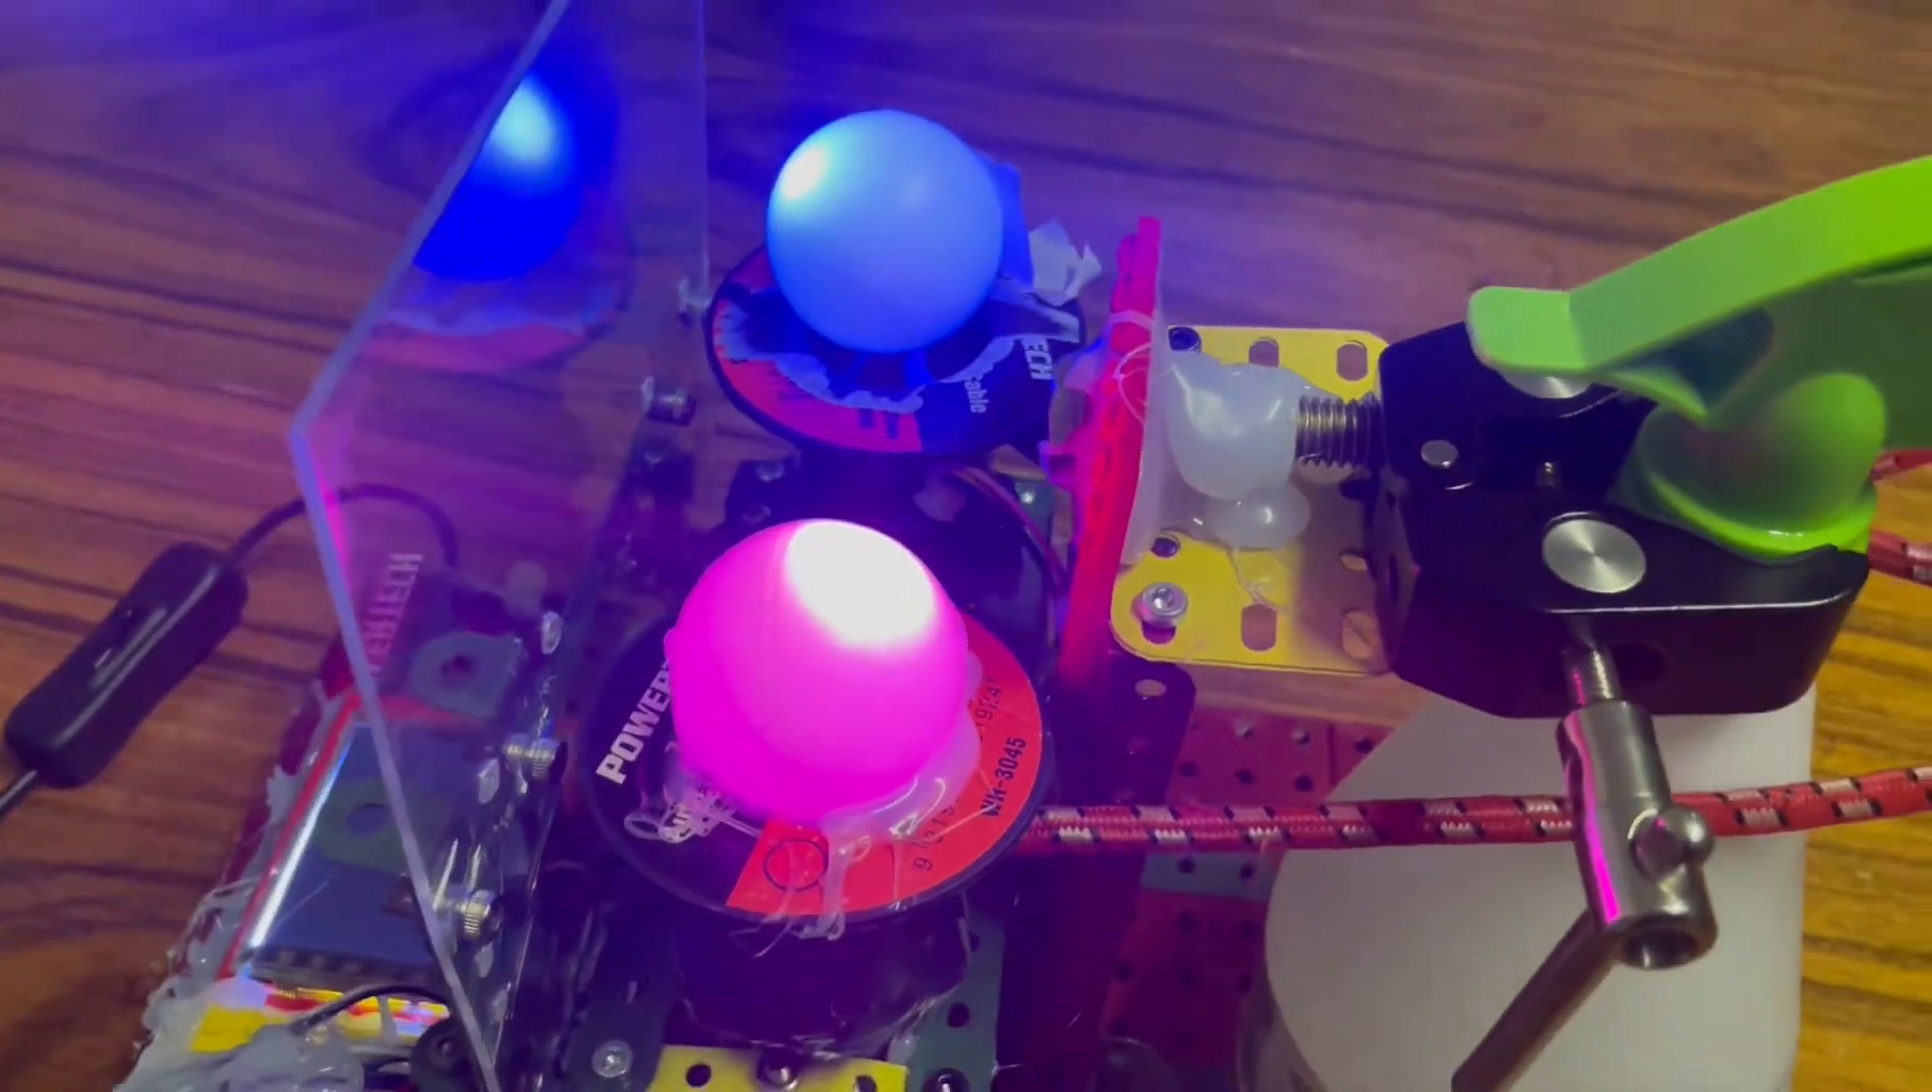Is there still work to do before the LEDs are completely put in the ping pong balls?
No.